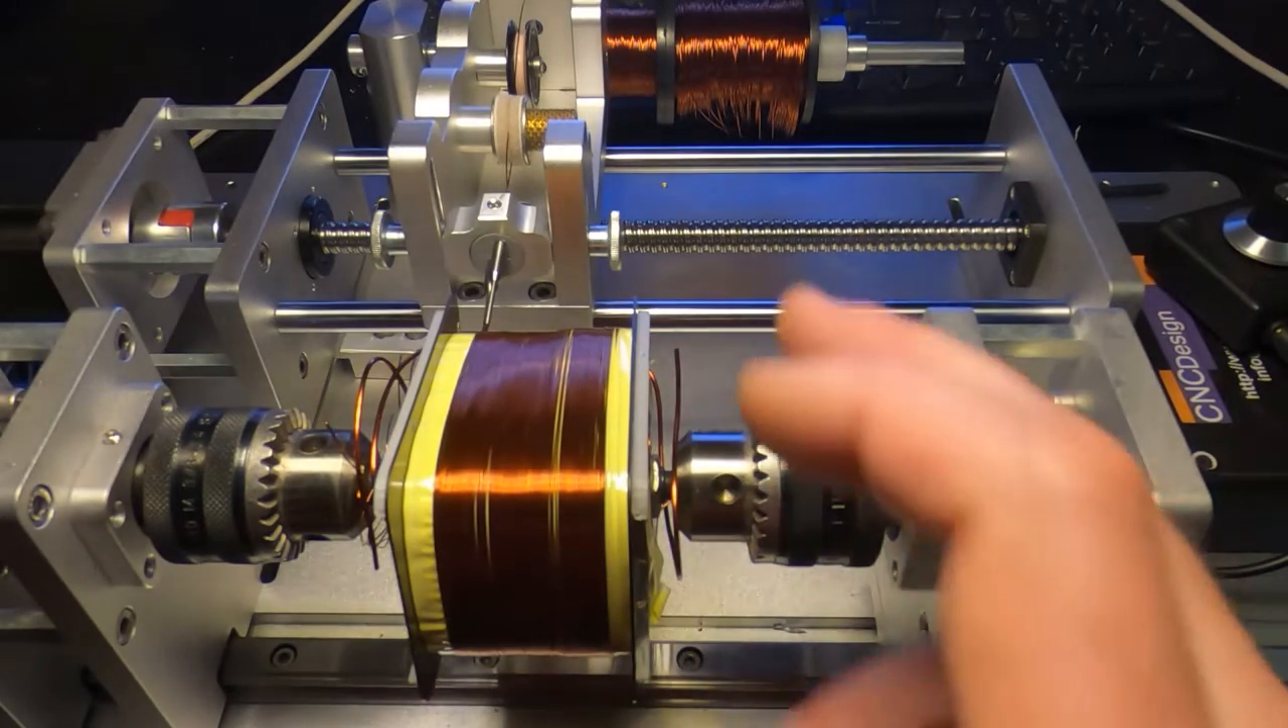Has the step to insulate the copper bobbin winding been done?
No.